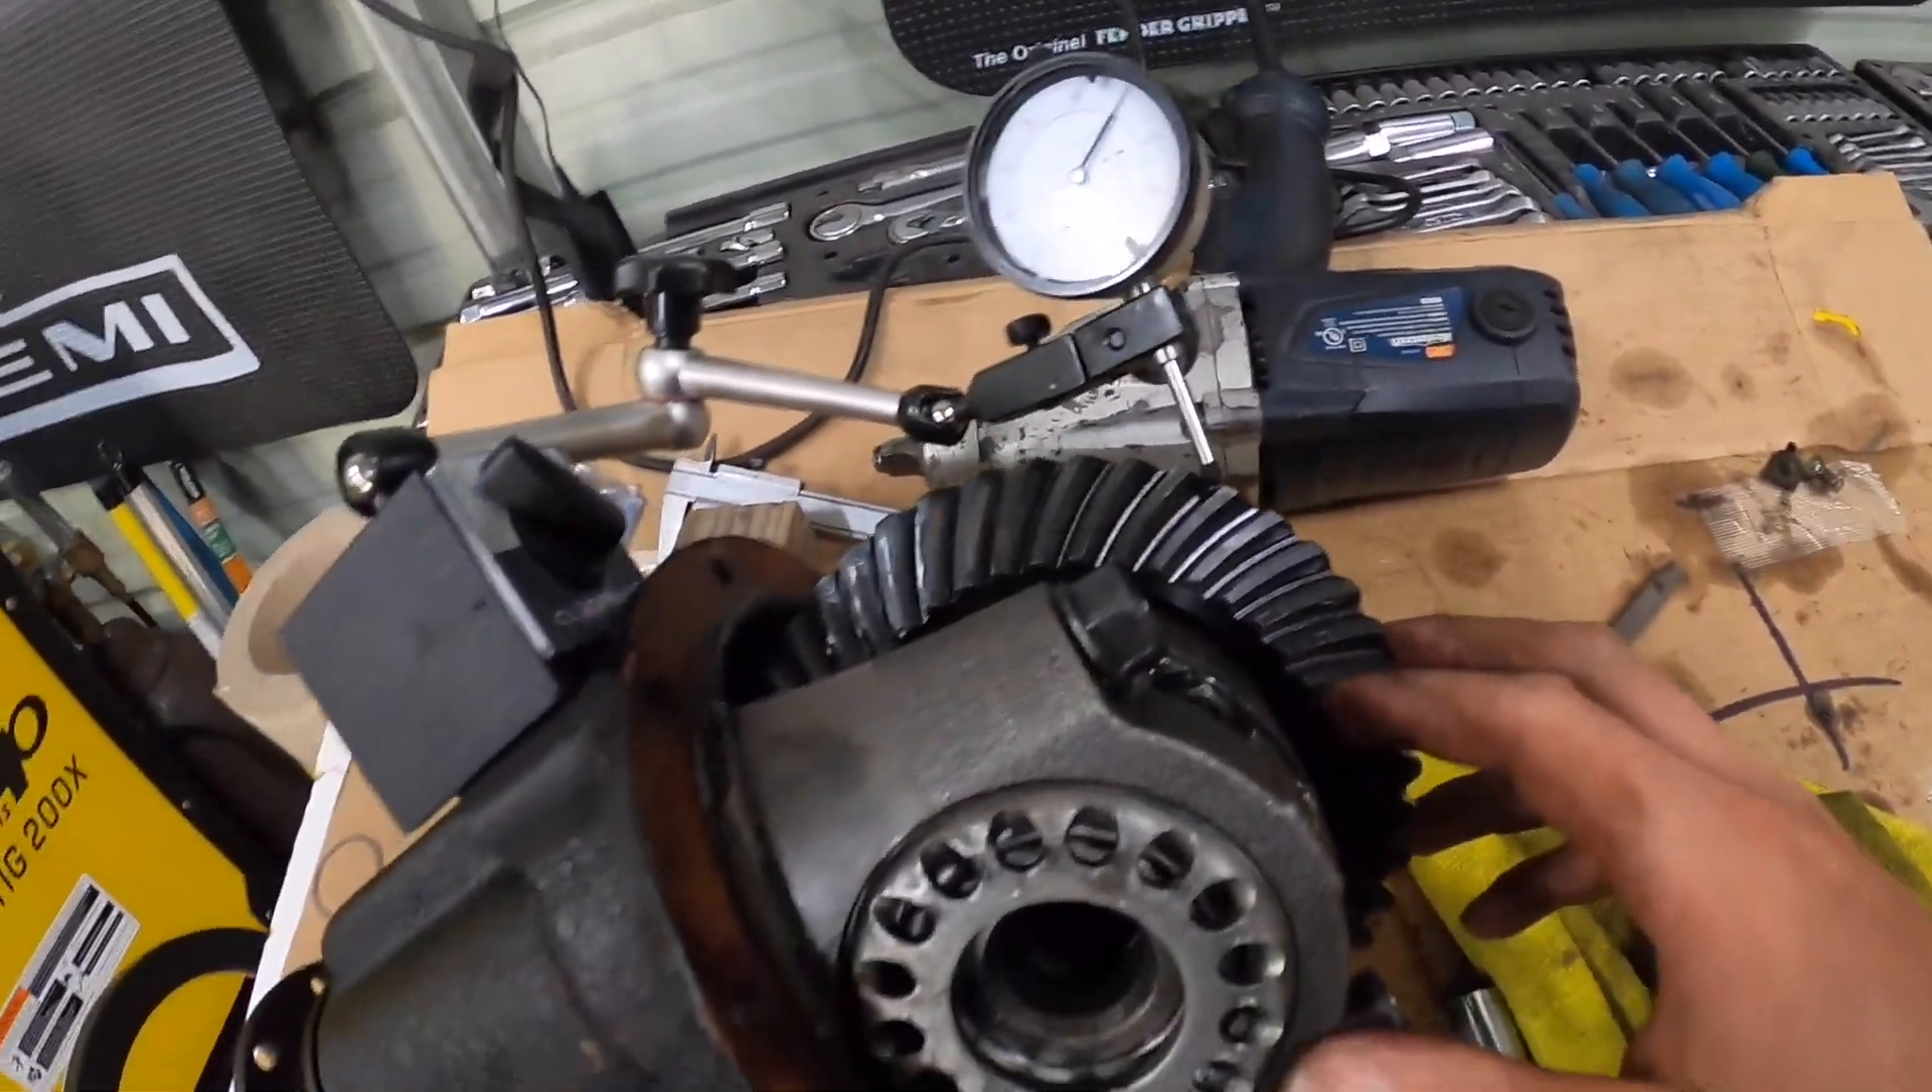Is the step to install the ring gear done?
Yes.